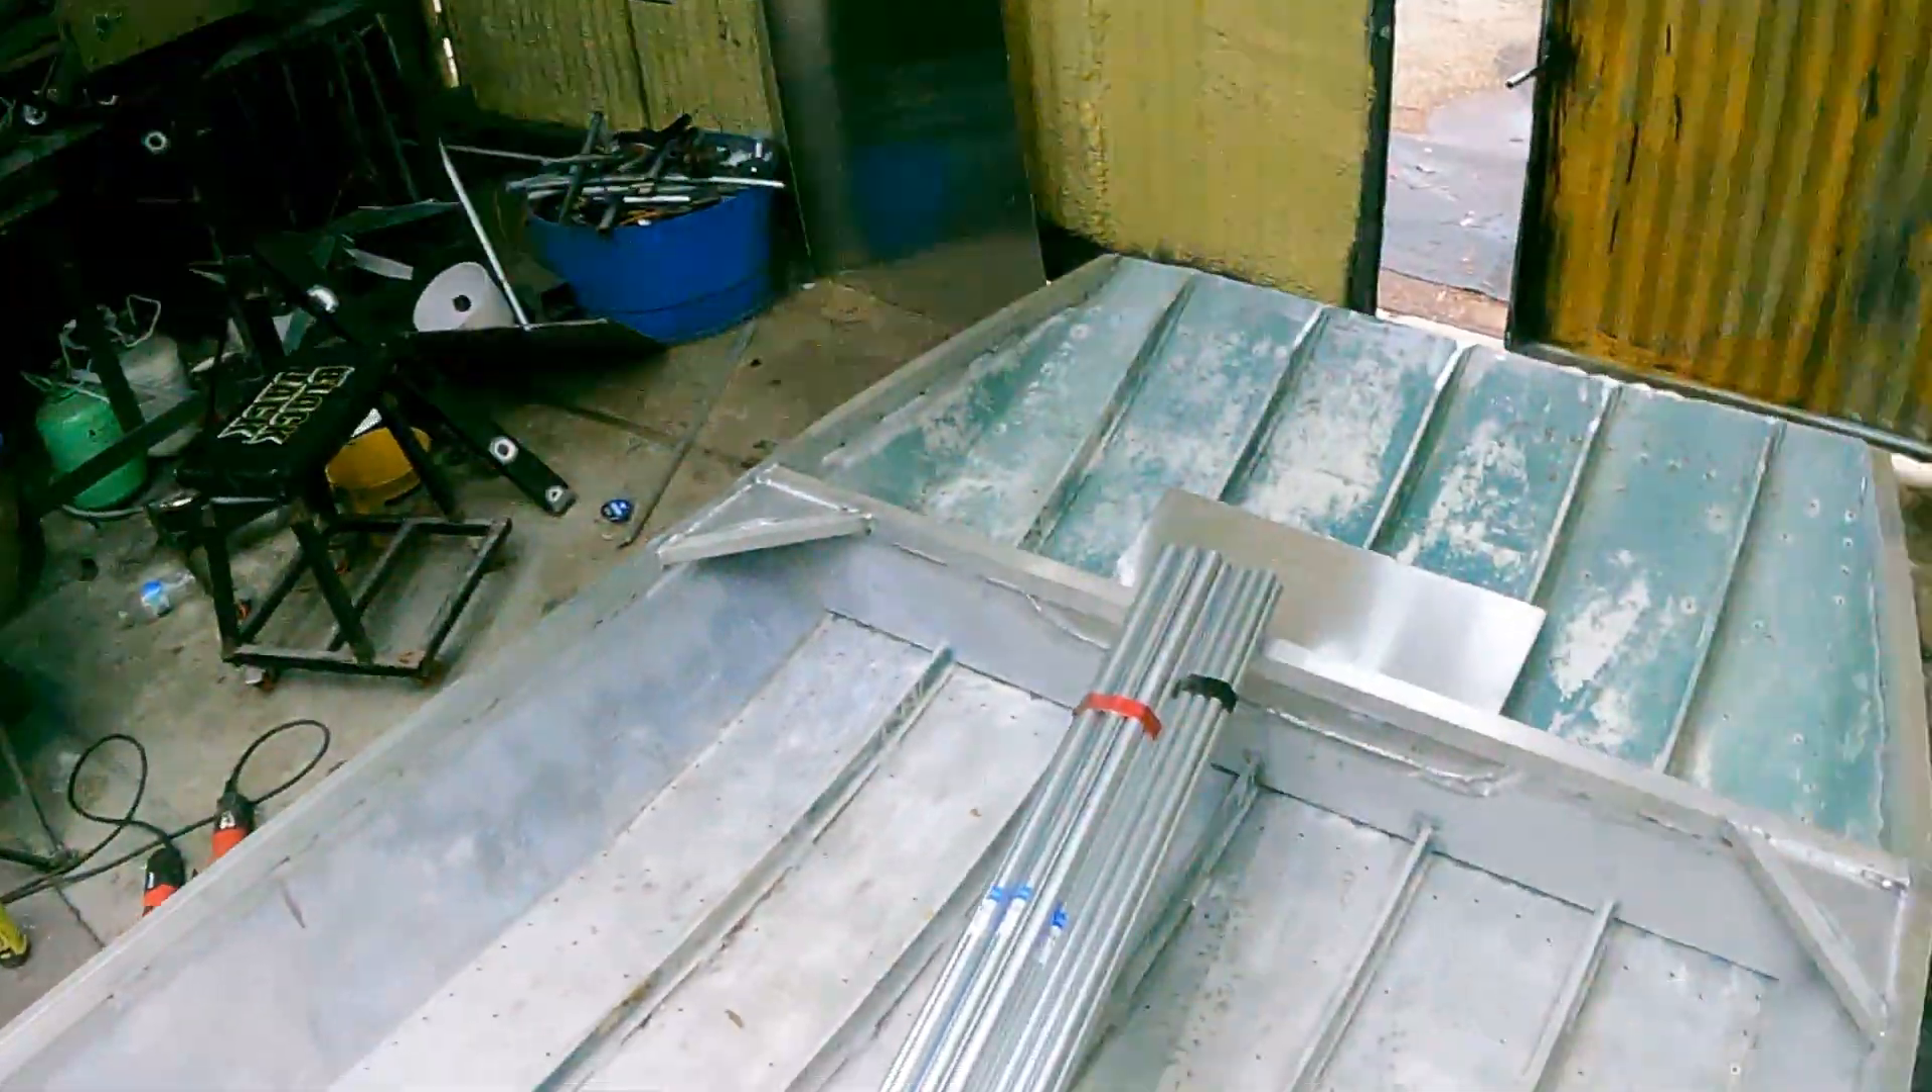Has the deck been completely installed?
No.